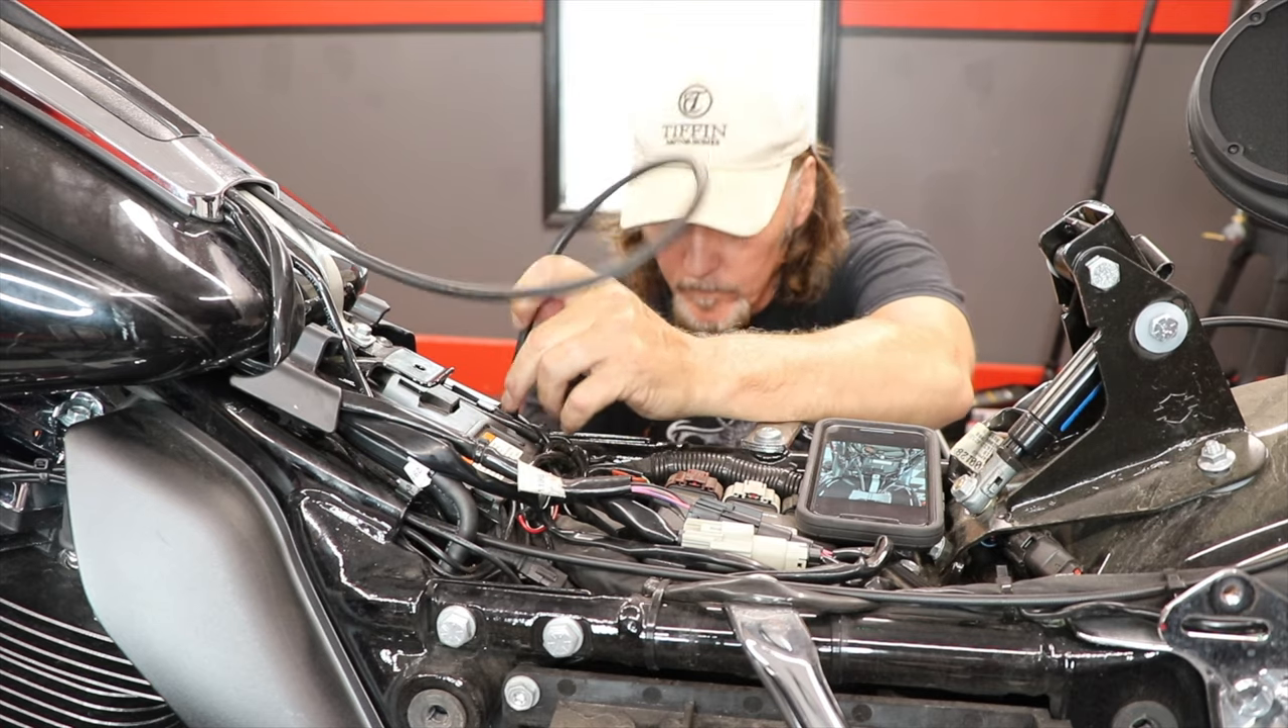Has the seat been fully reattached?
No.